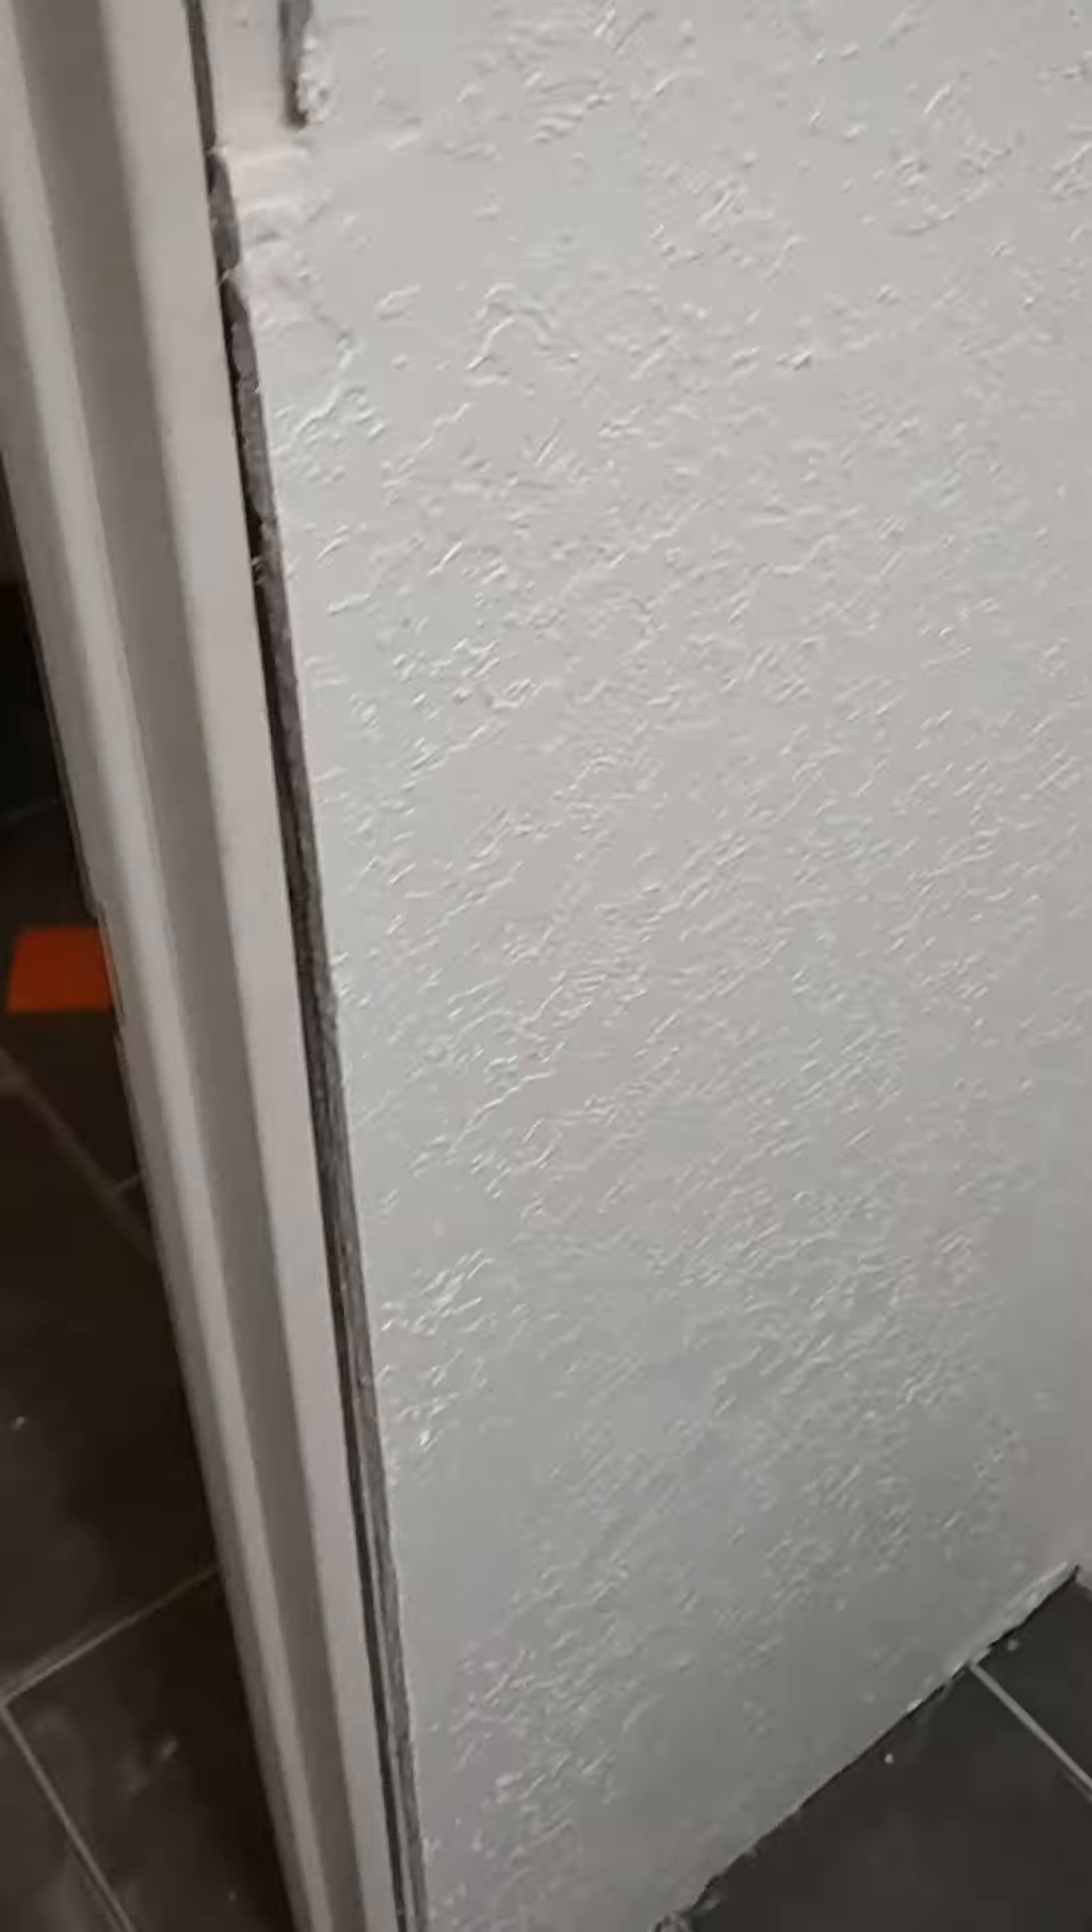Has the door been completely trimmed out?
No.